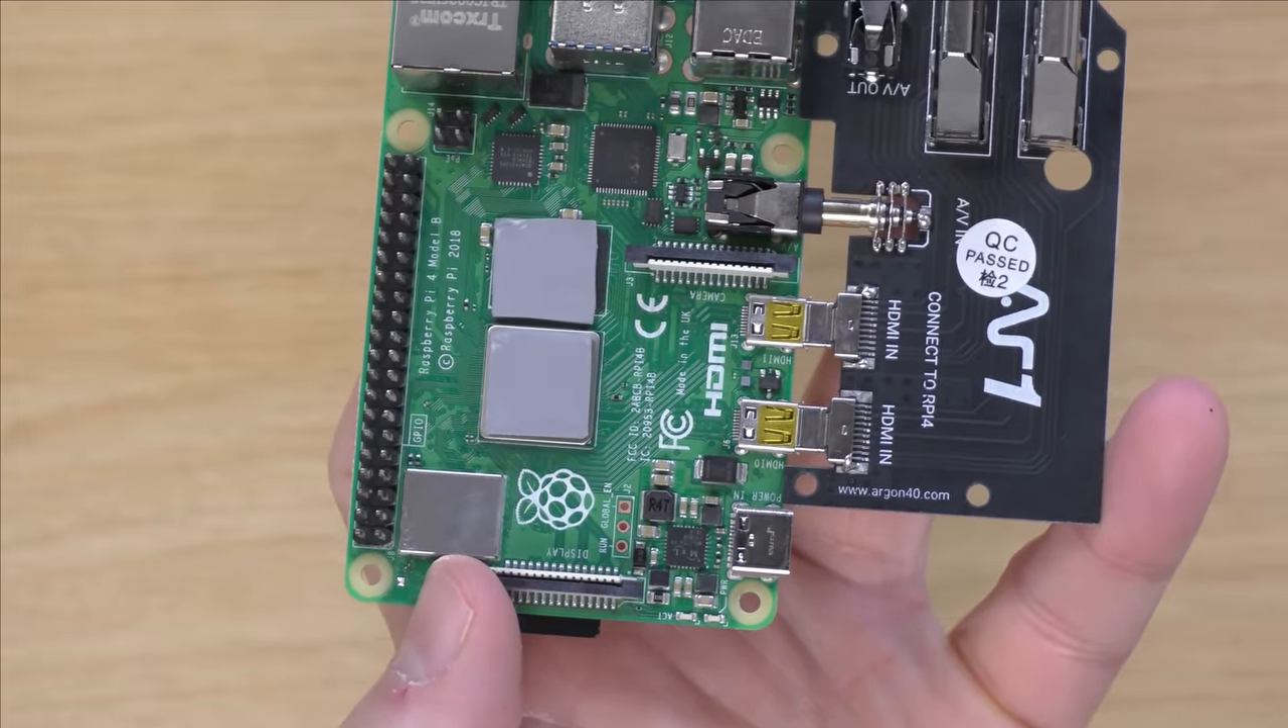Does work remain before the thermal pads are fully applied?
No.